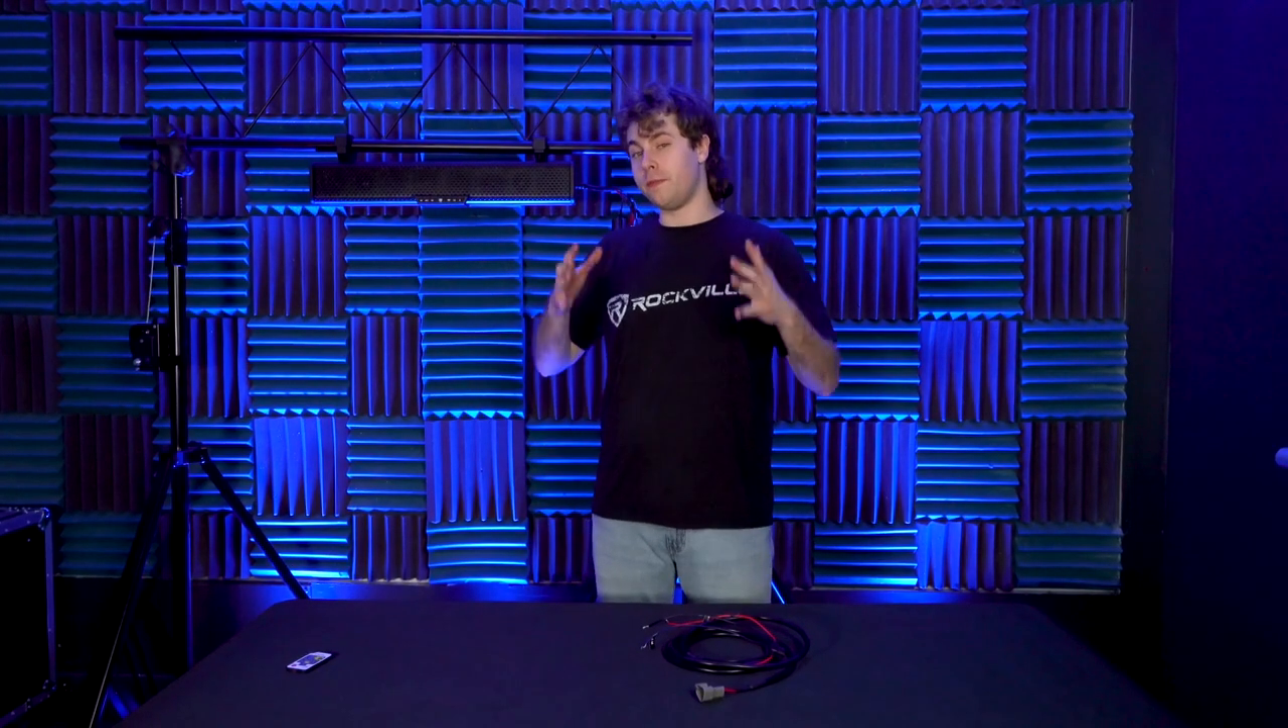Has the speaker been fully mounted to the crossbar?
Yes.